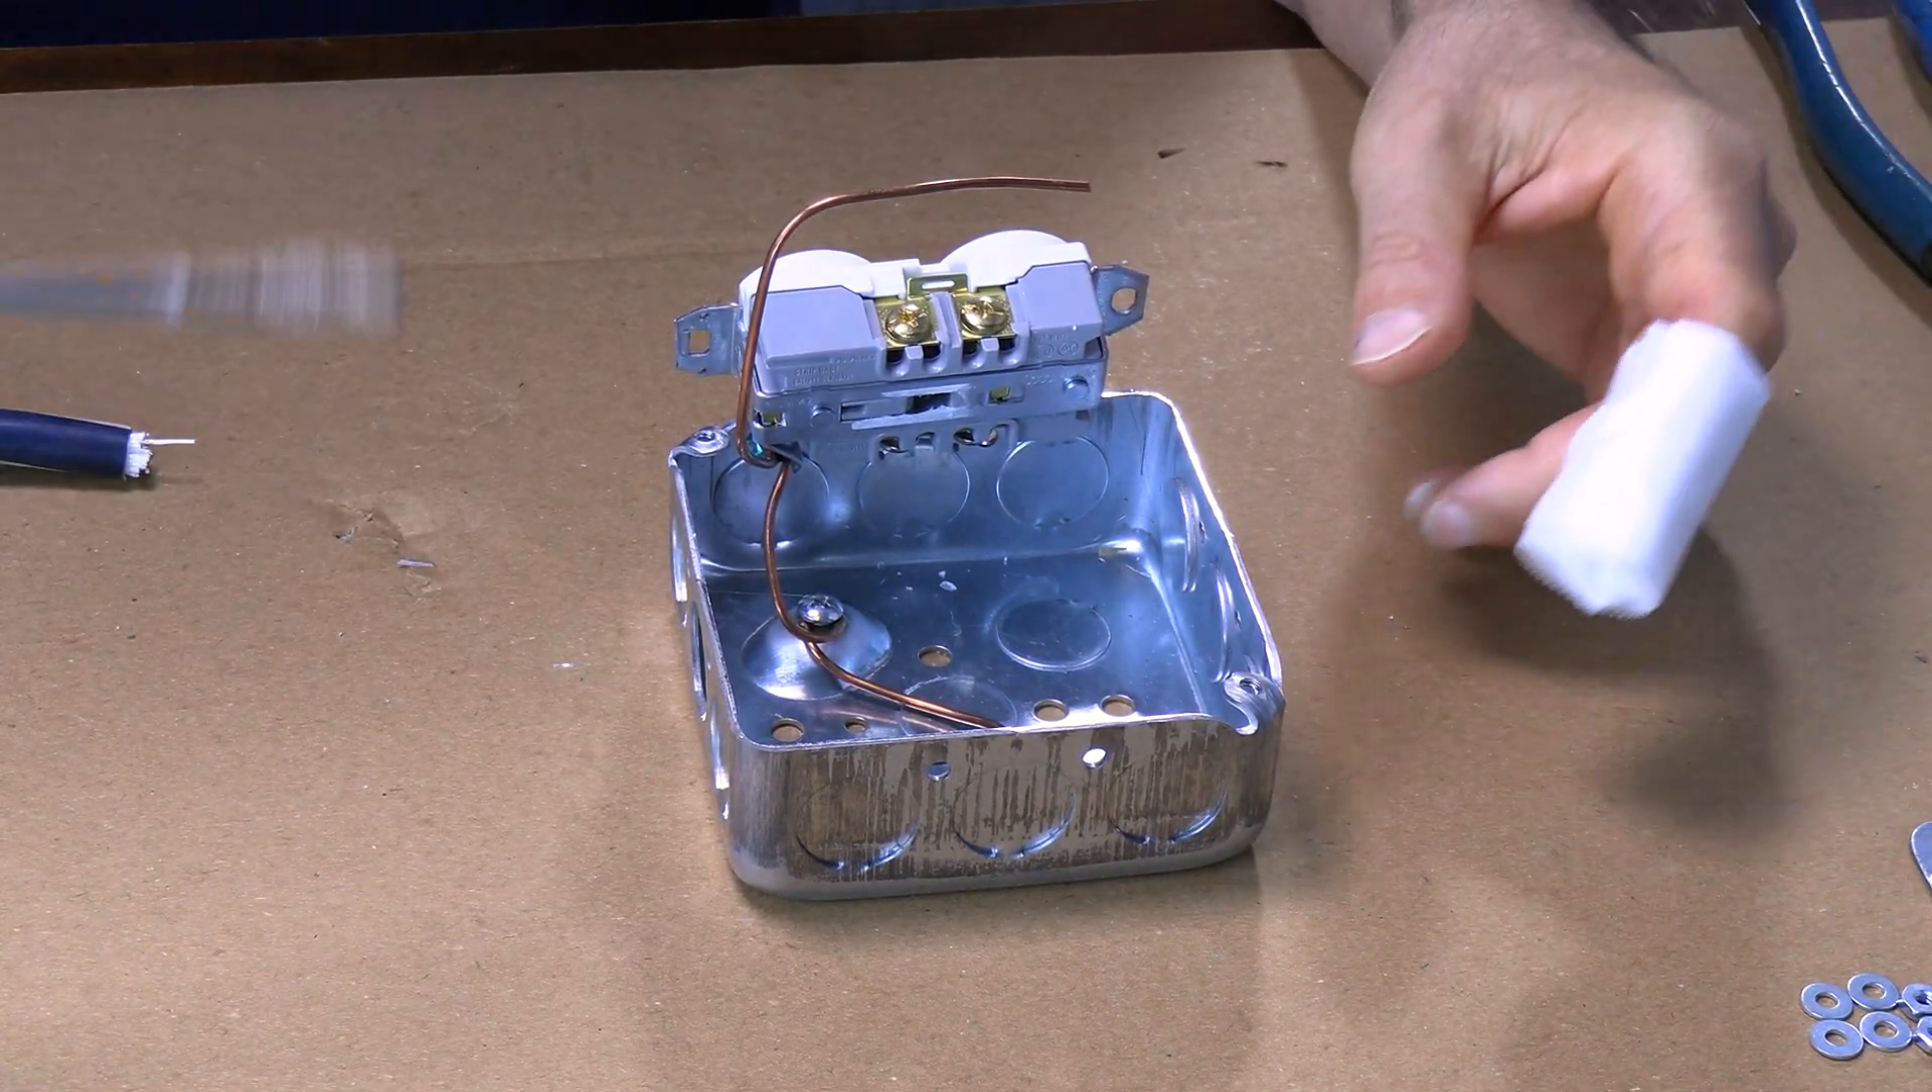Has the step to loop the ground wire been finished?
Yes.